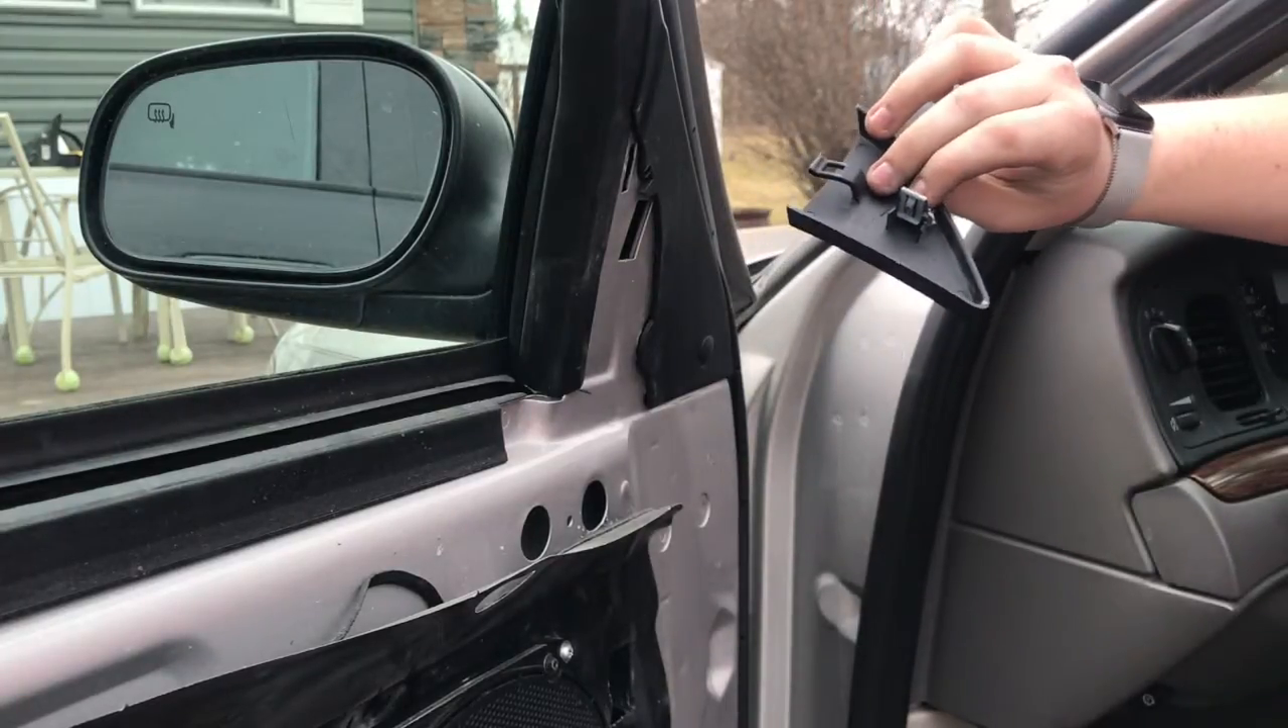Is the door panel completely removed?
Yes.